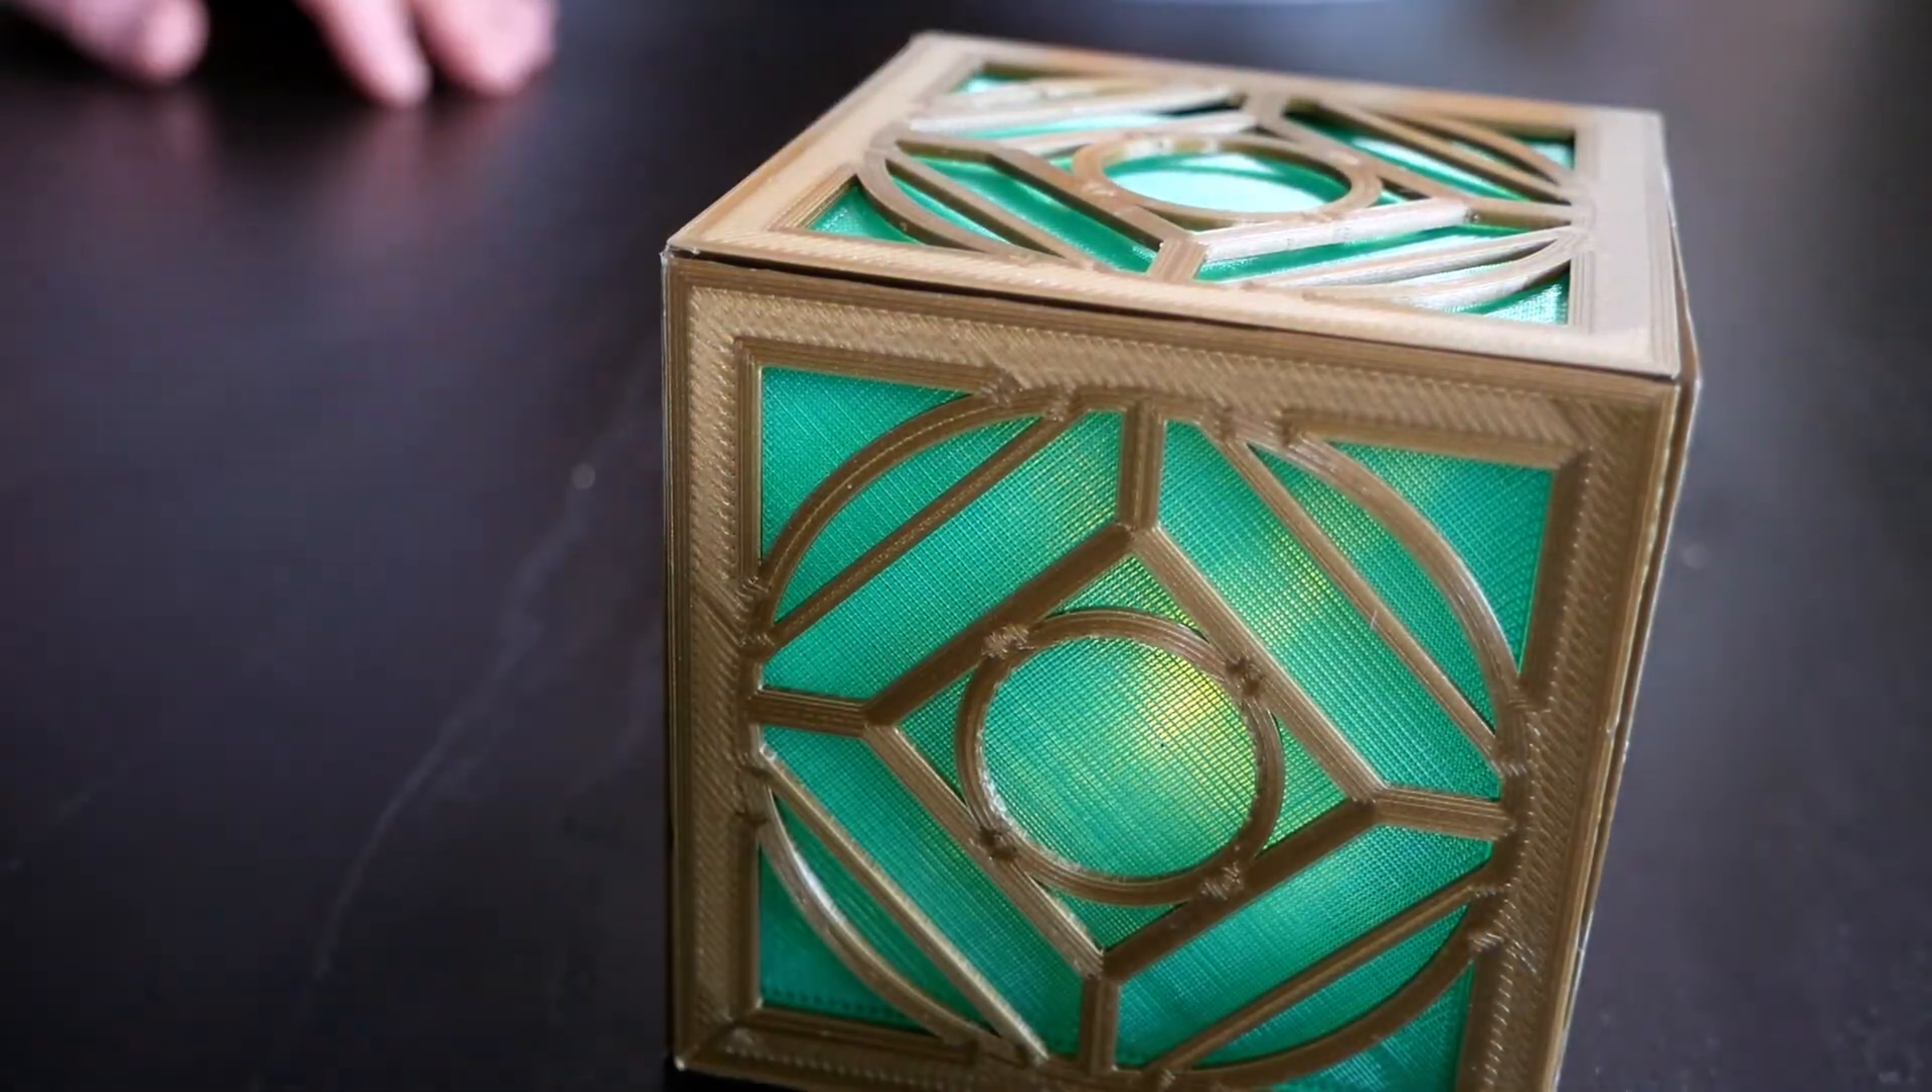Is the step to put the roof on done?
Yes.